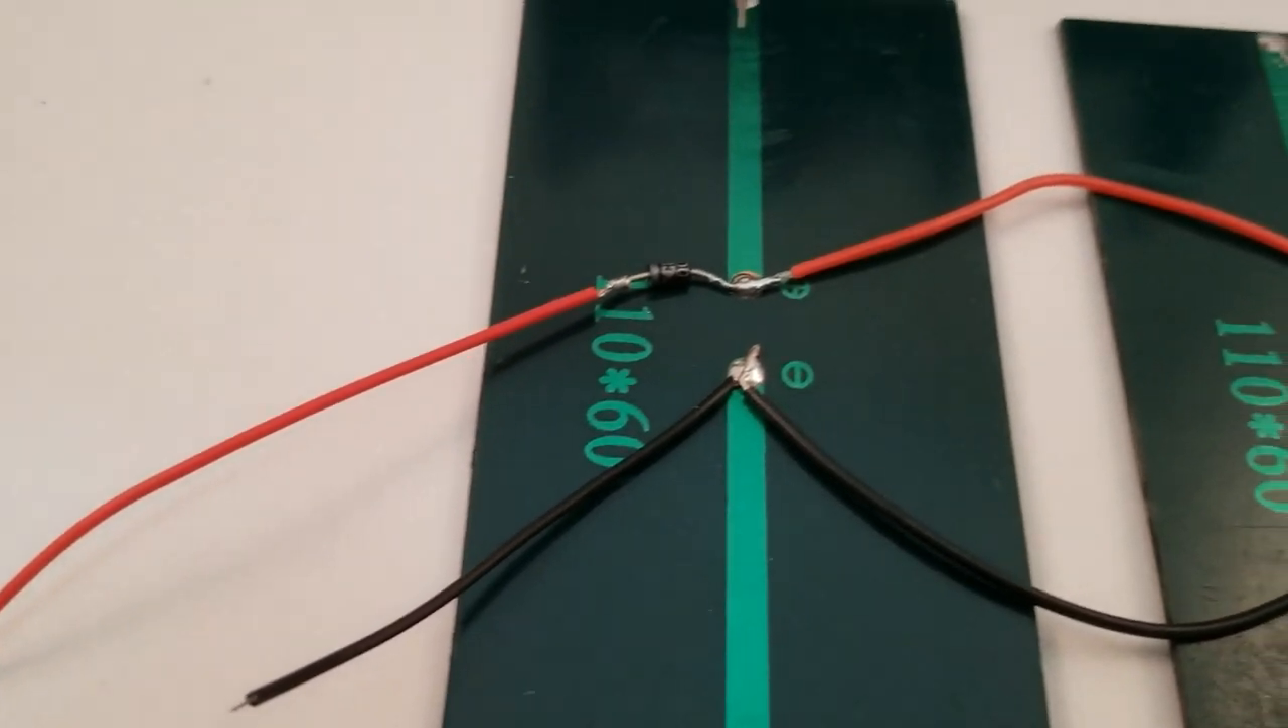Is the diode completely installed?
Yes.